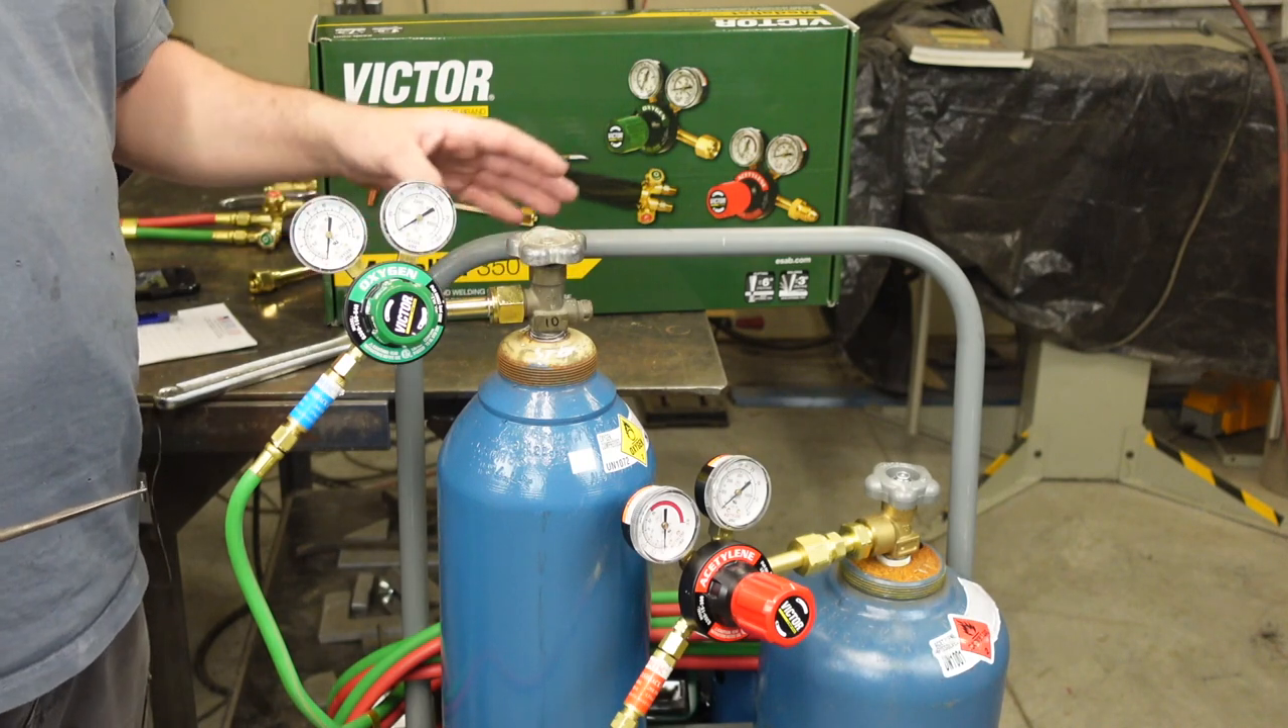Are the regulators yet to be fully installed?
No.